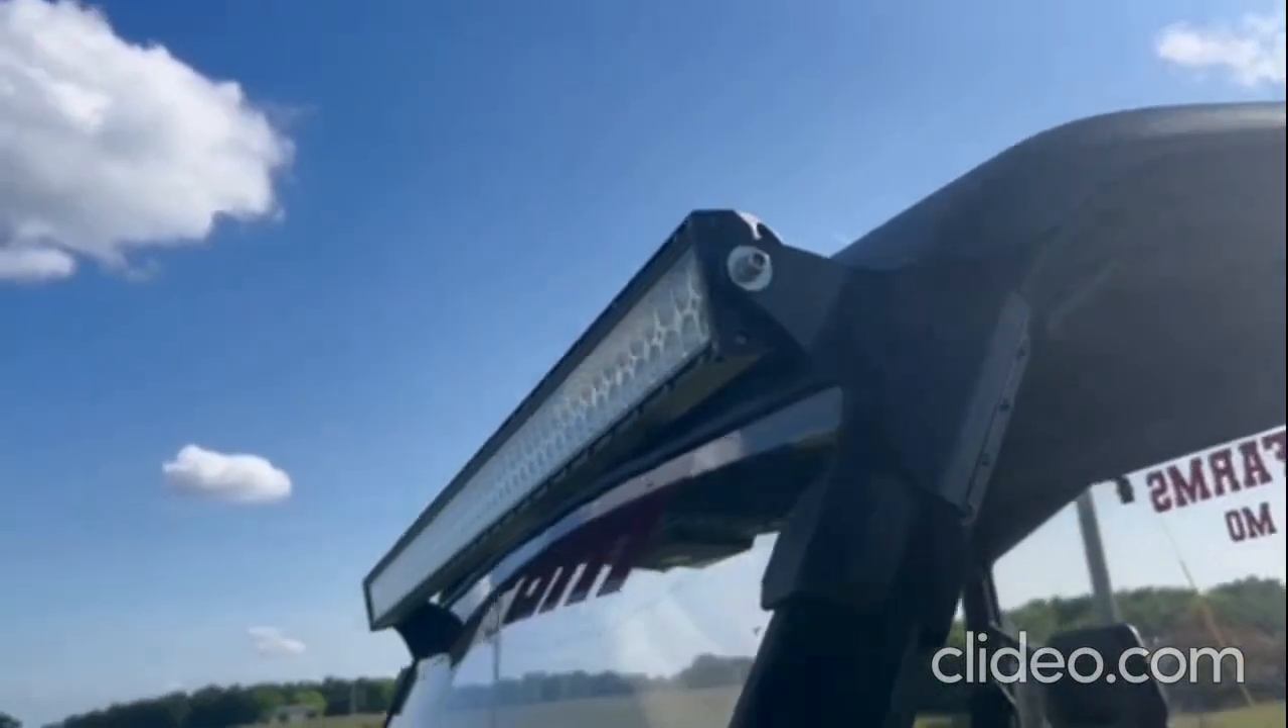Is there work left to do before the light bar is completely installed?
No.